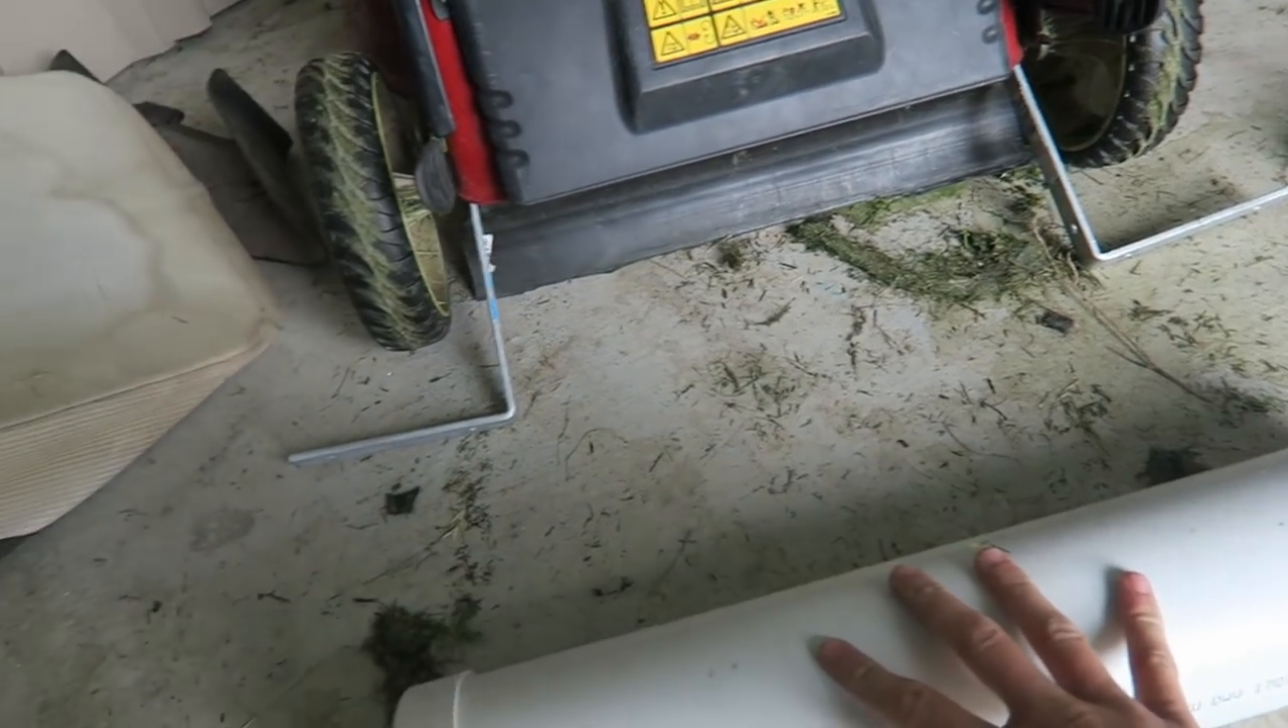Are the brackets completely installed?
Yes.